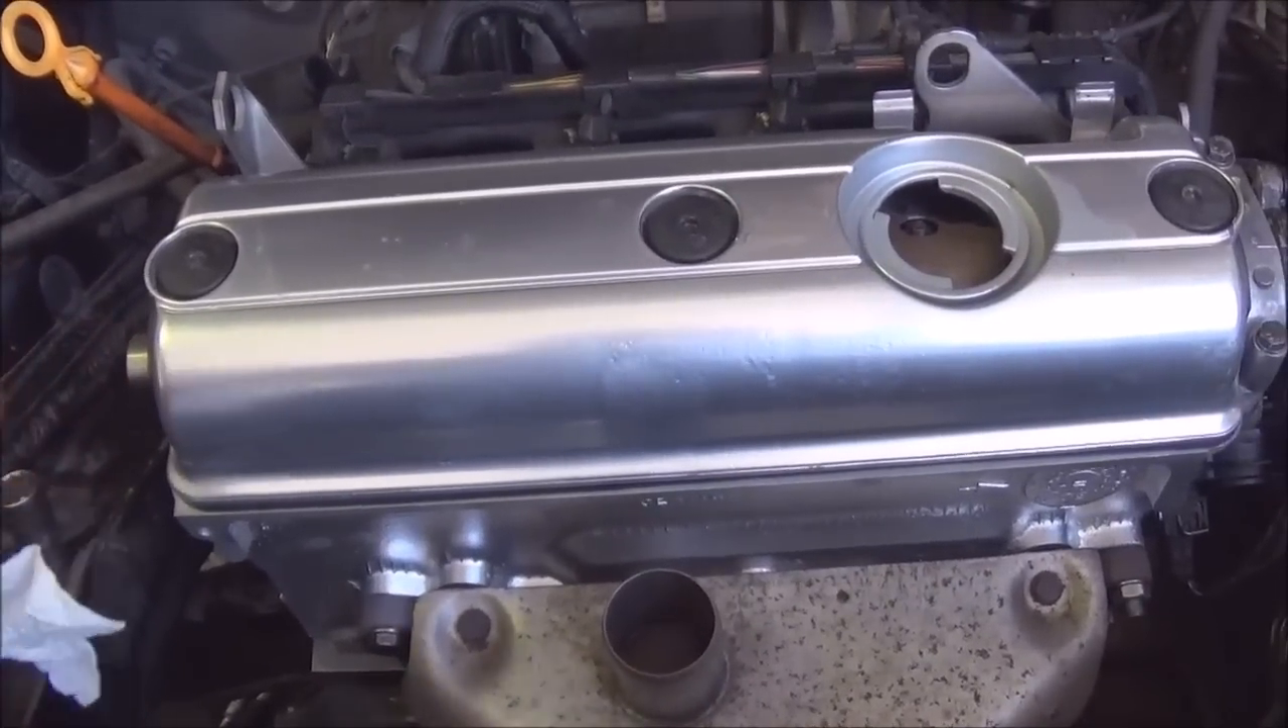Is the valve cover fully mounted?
Yes.